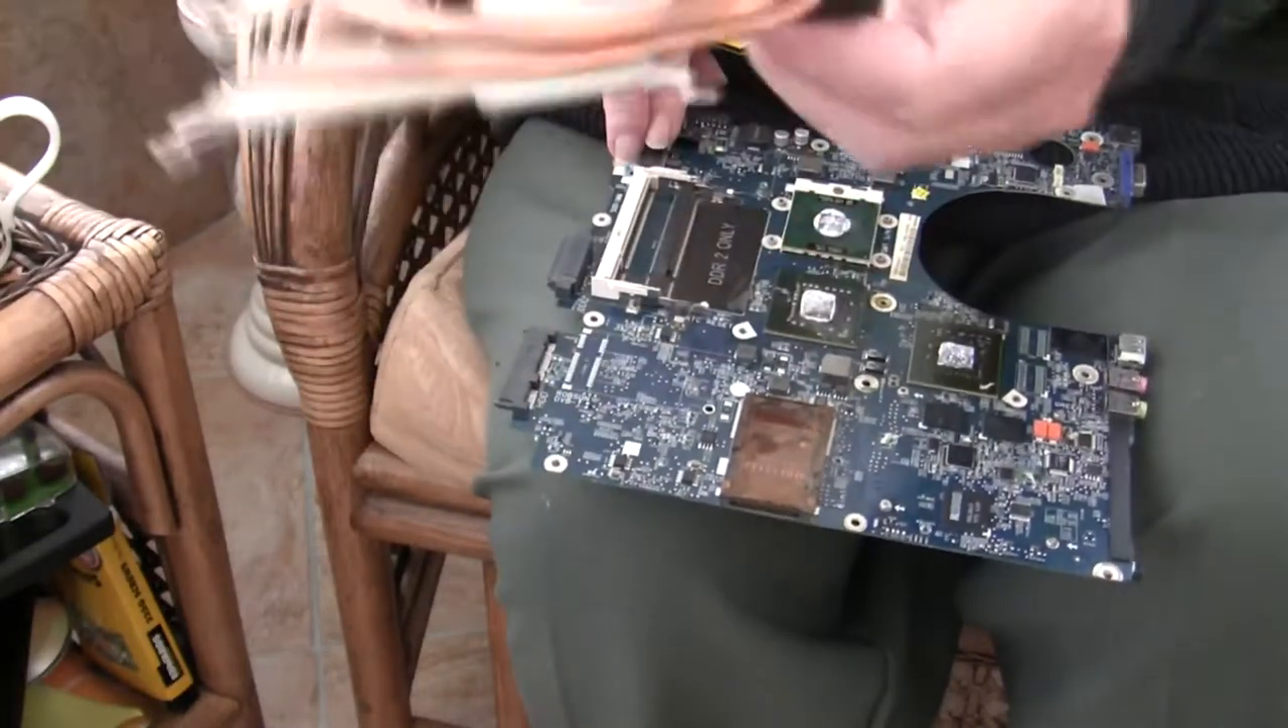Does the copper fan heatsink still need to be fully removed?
No.